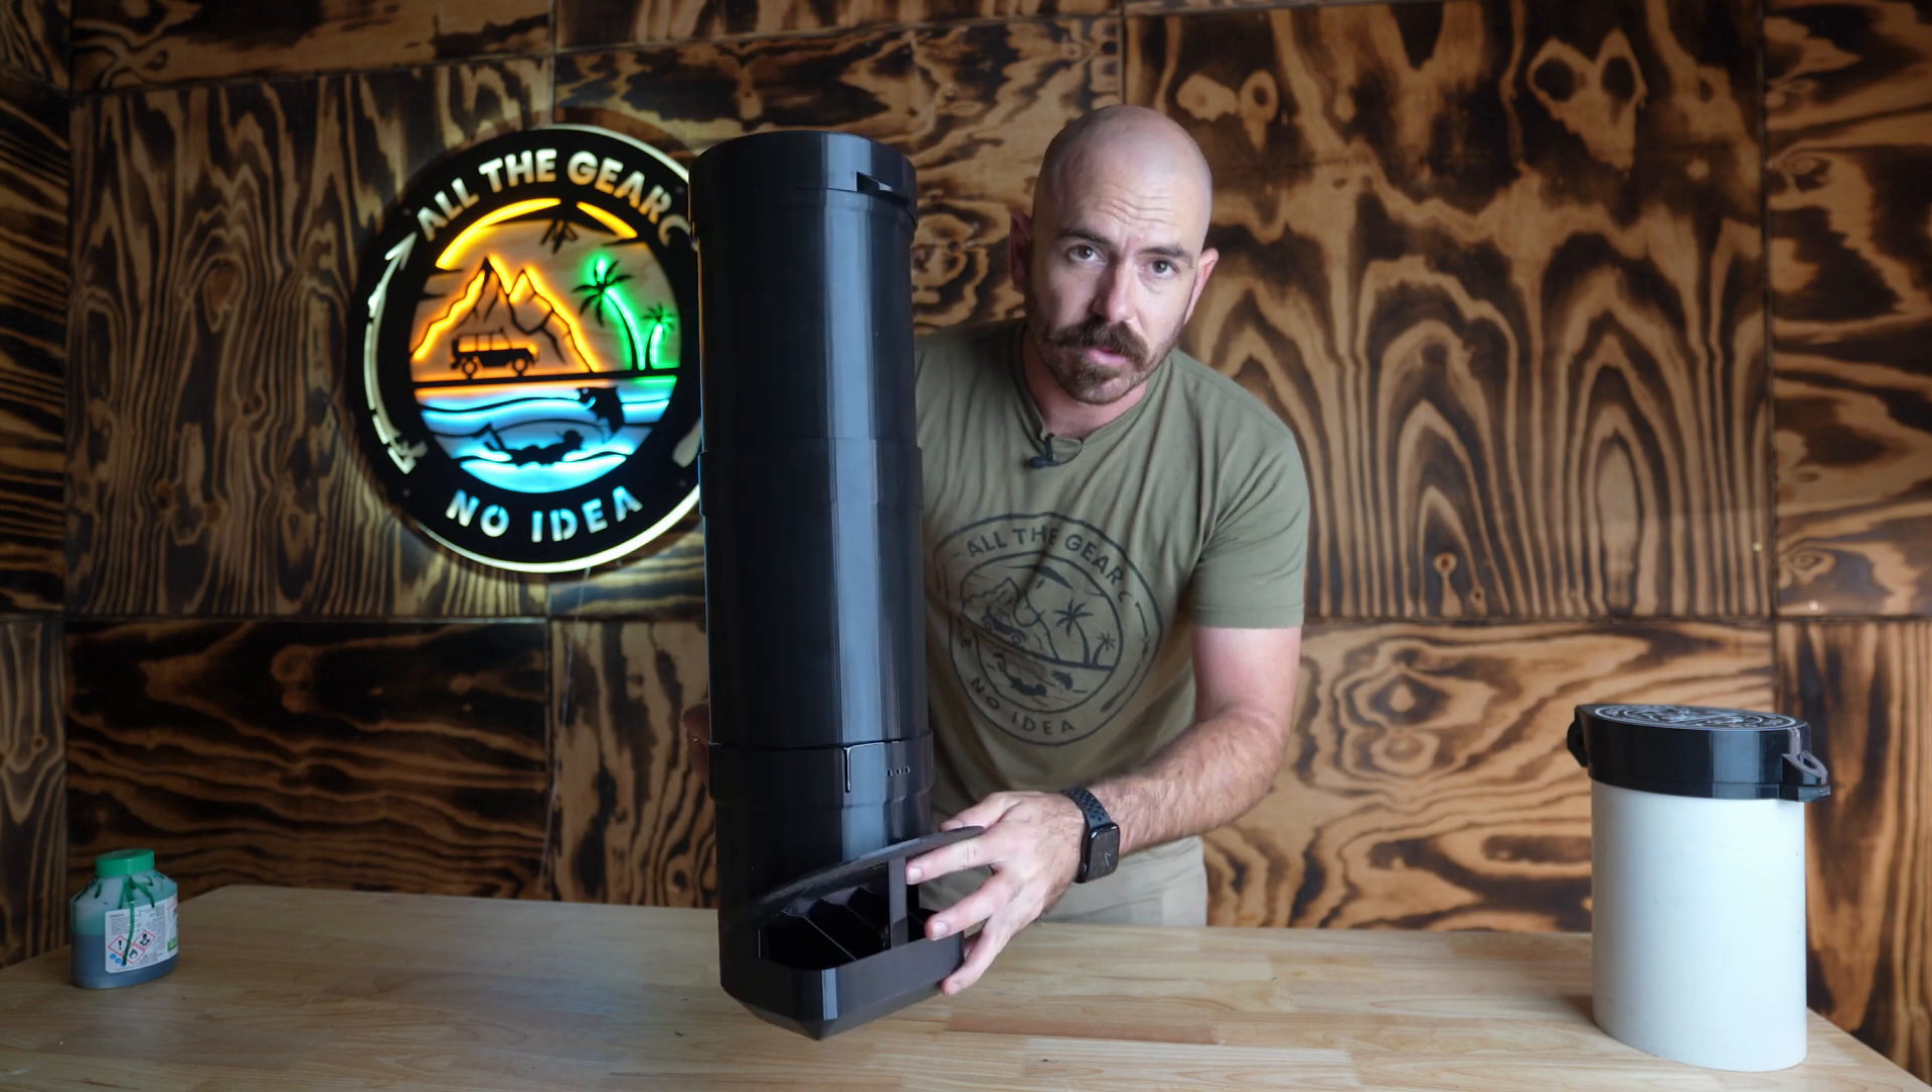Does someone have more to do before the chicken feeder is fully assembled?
No.